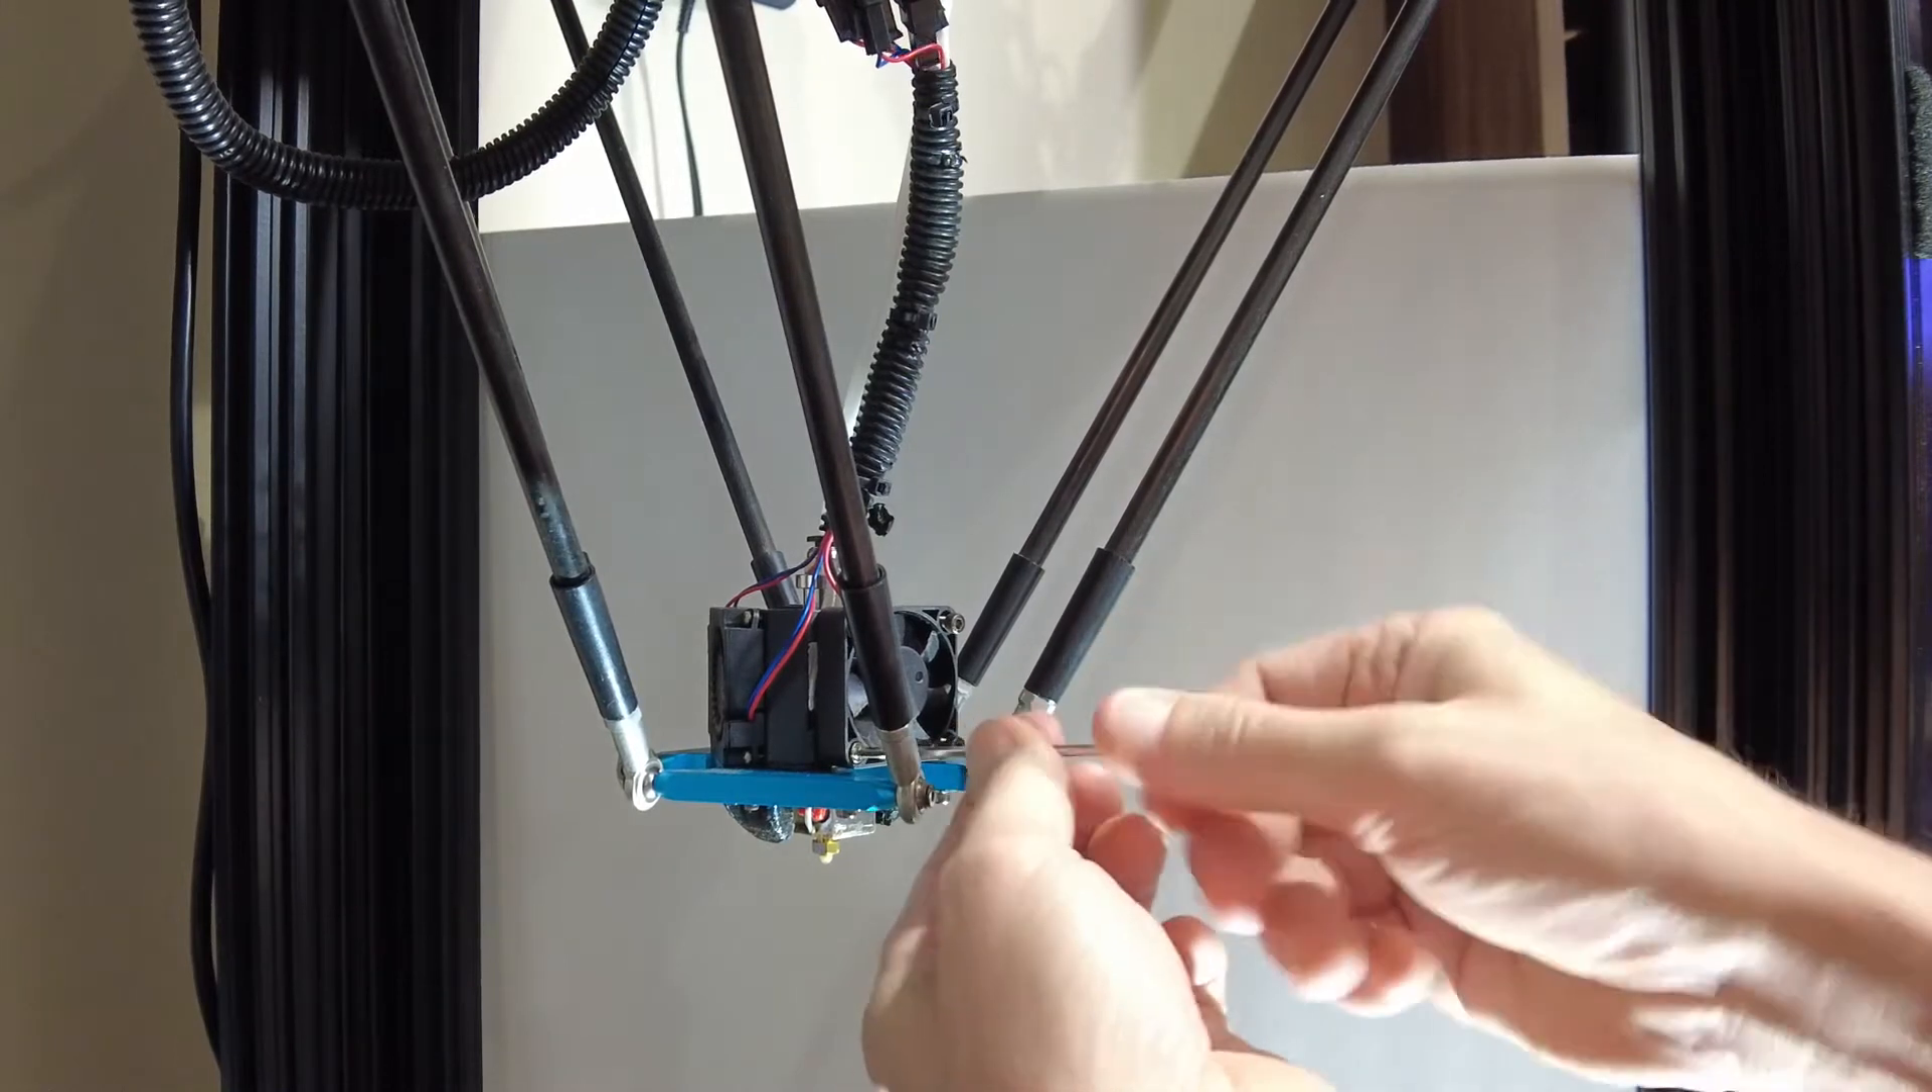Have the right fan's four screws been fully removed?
No.